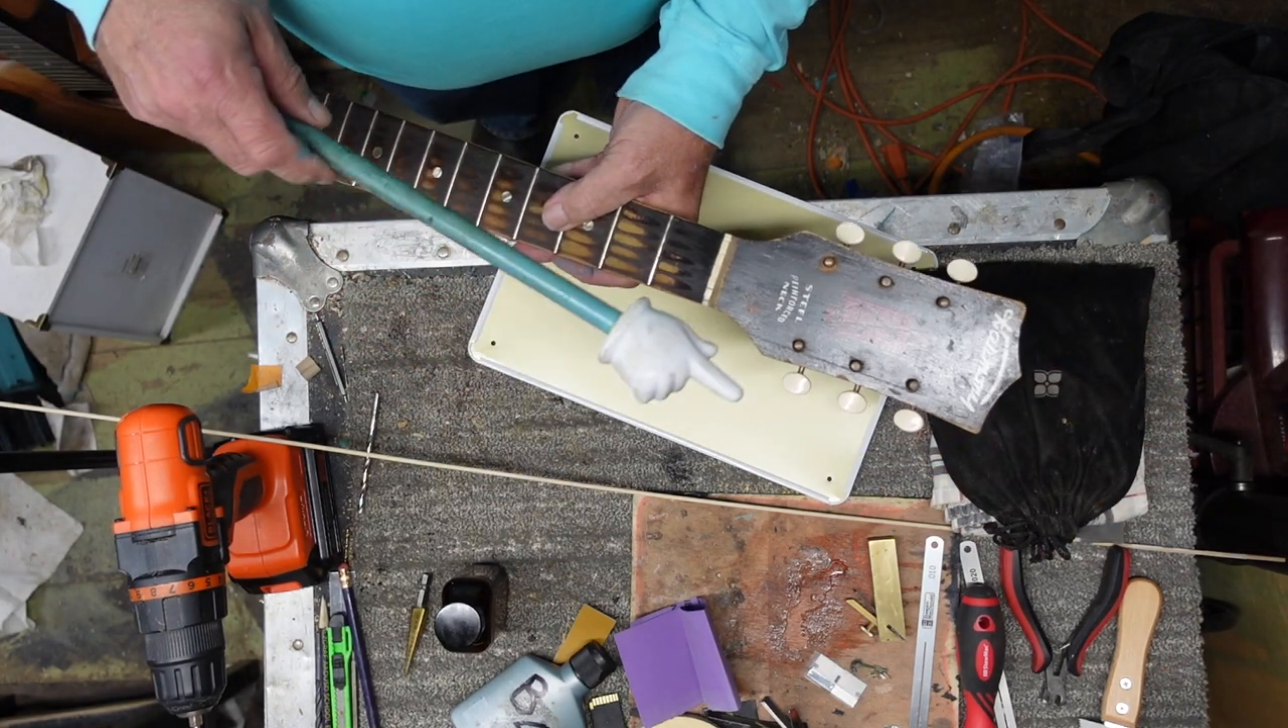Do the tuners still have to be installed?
No.